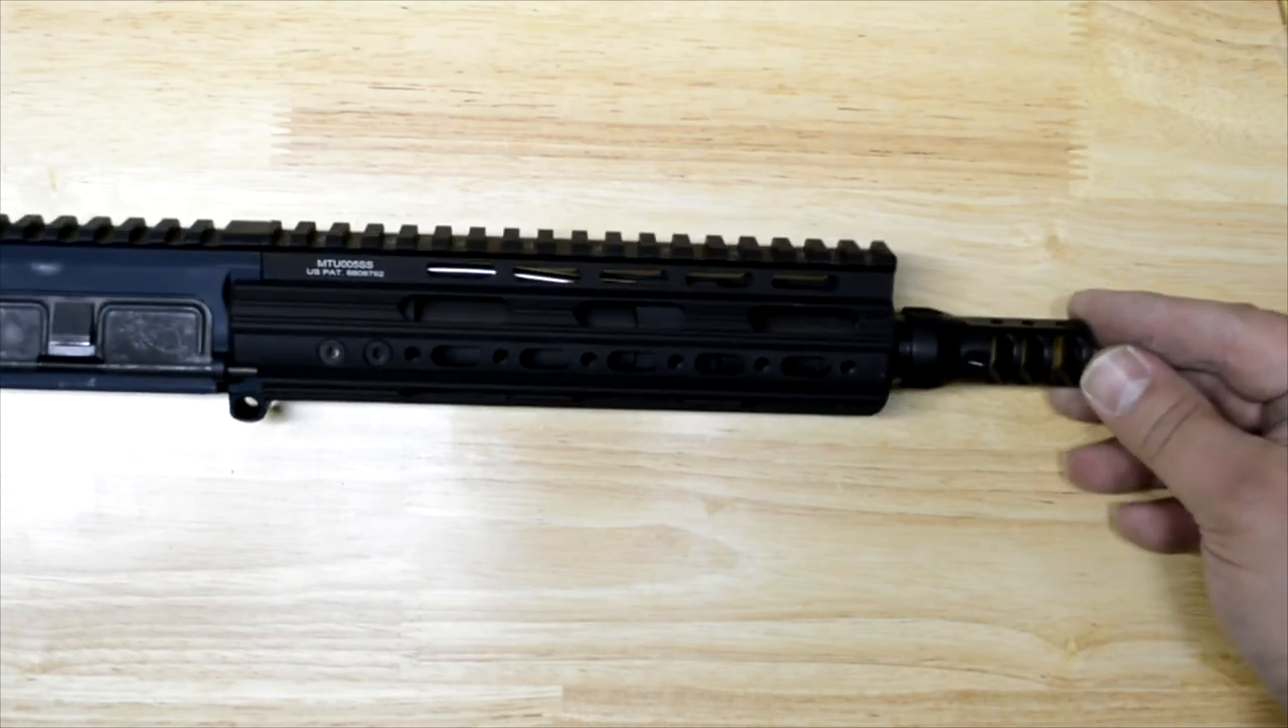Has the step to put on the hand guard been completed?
Yes.